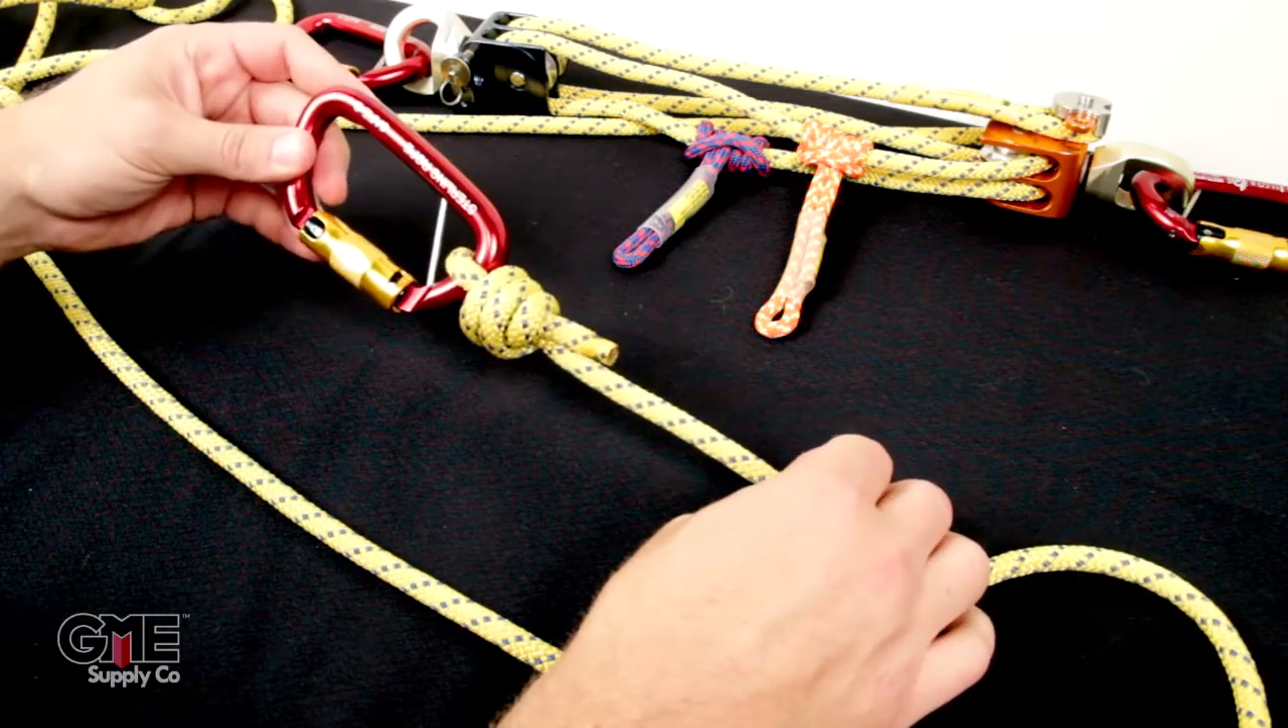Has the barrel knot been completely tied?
Yes.